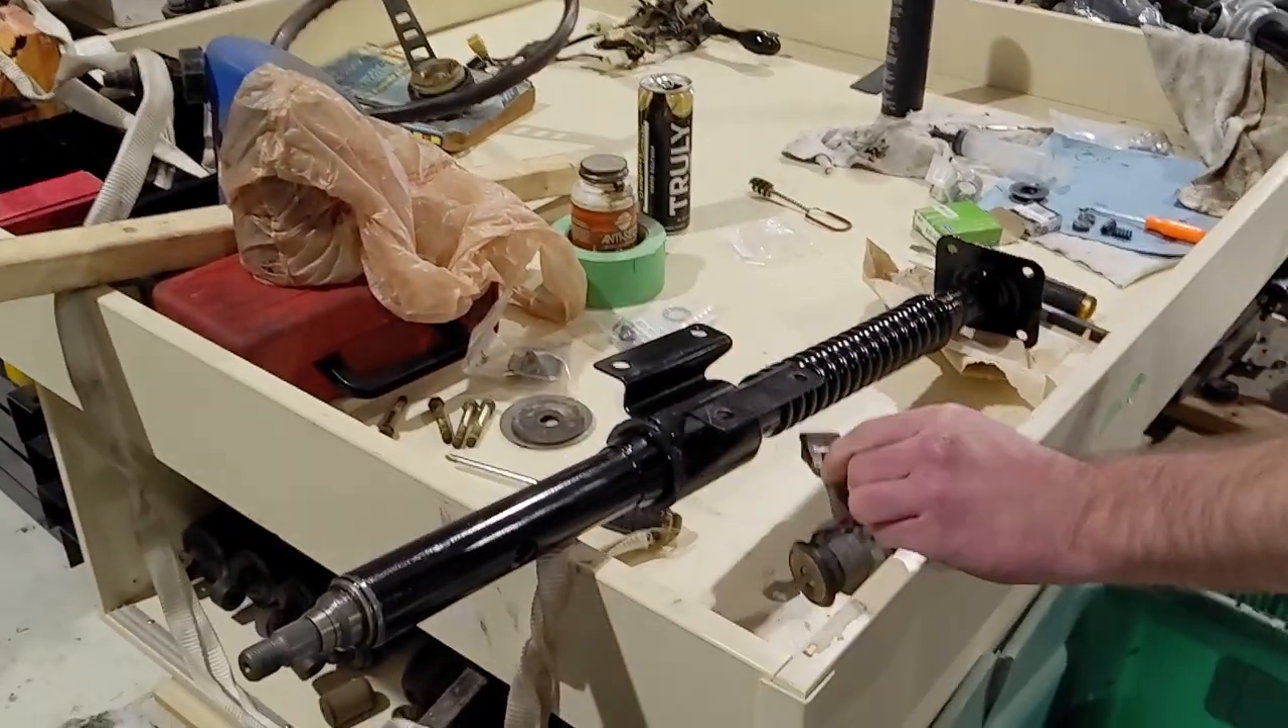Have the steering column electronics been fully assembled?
No.